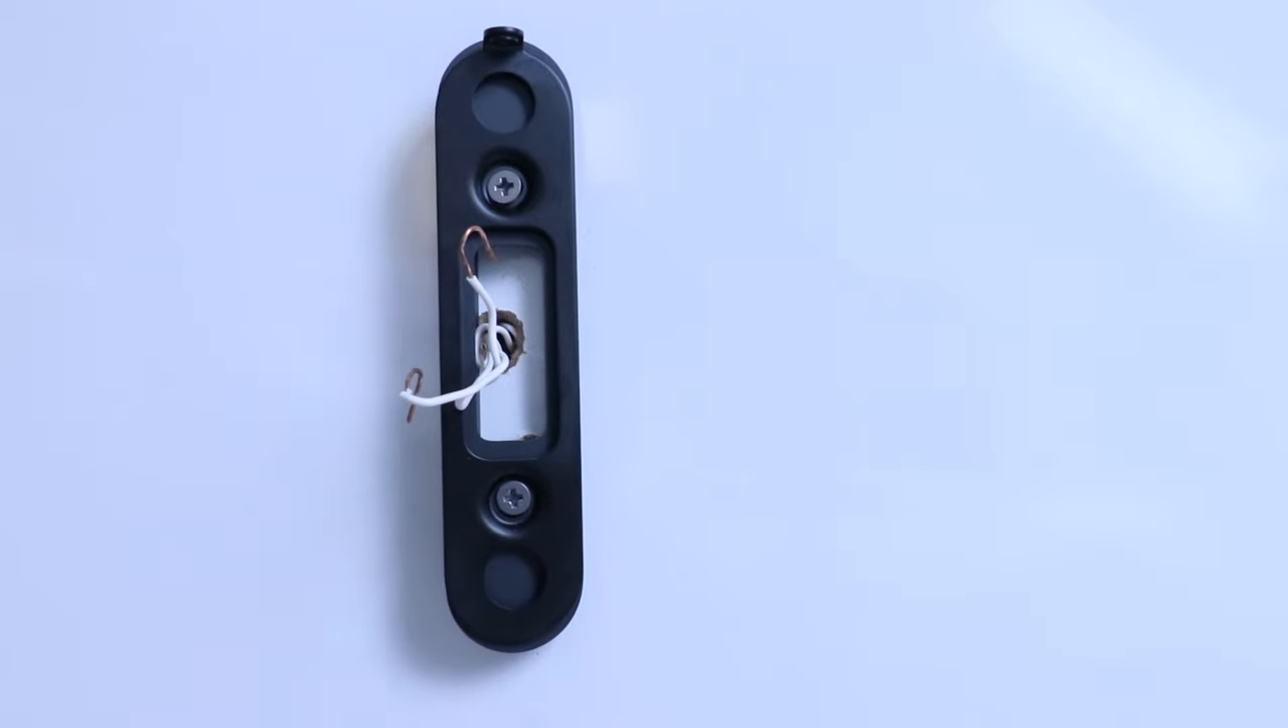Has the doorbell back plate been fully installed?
Yes.